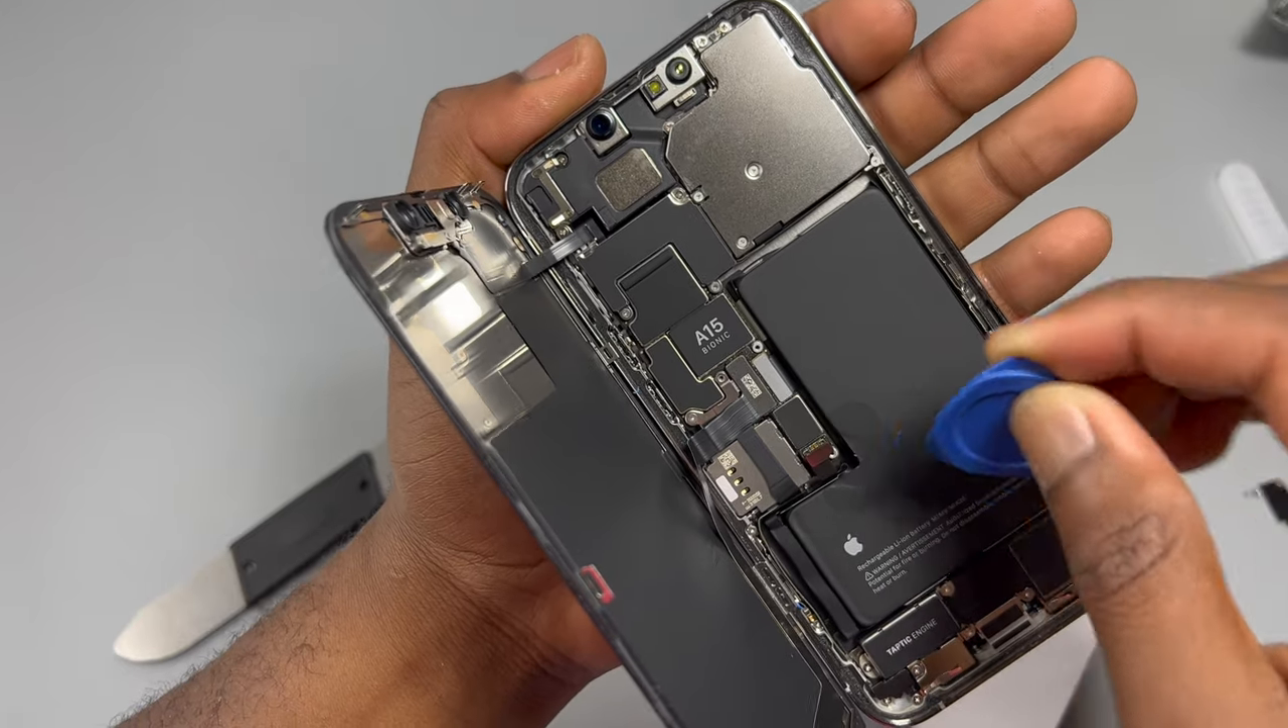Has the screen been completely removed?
No.